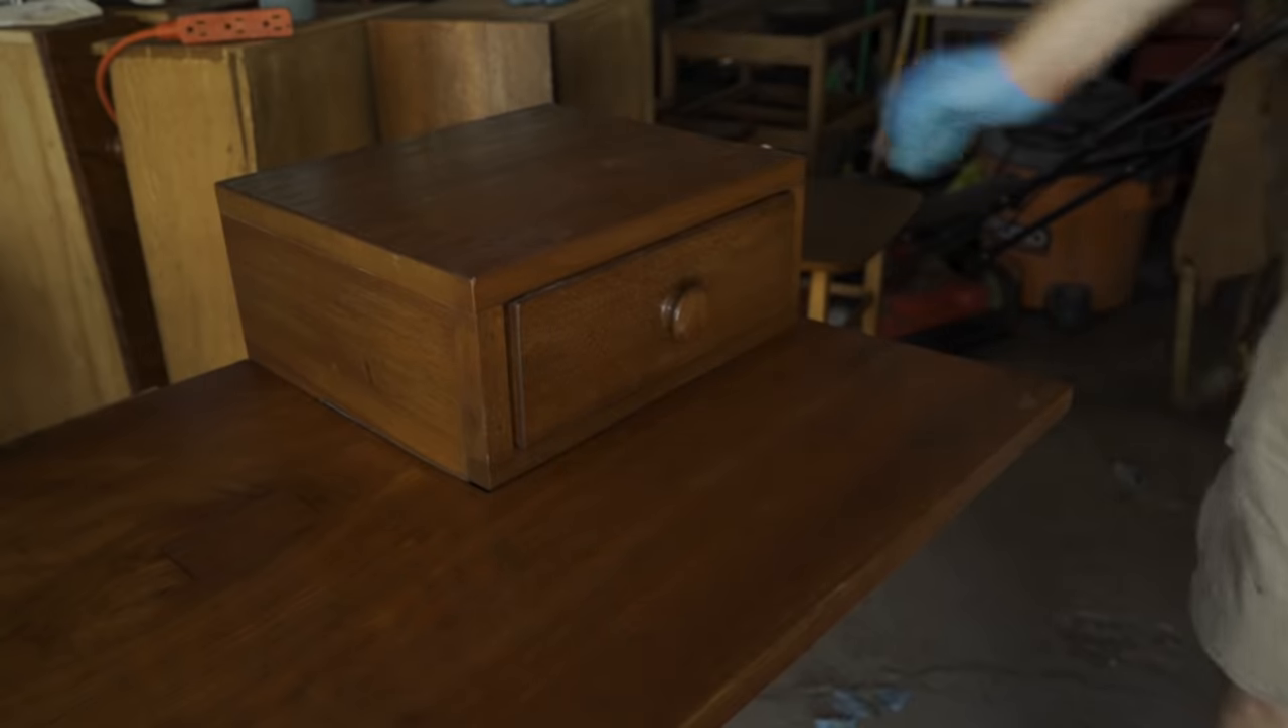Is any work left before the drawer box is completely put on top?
No.